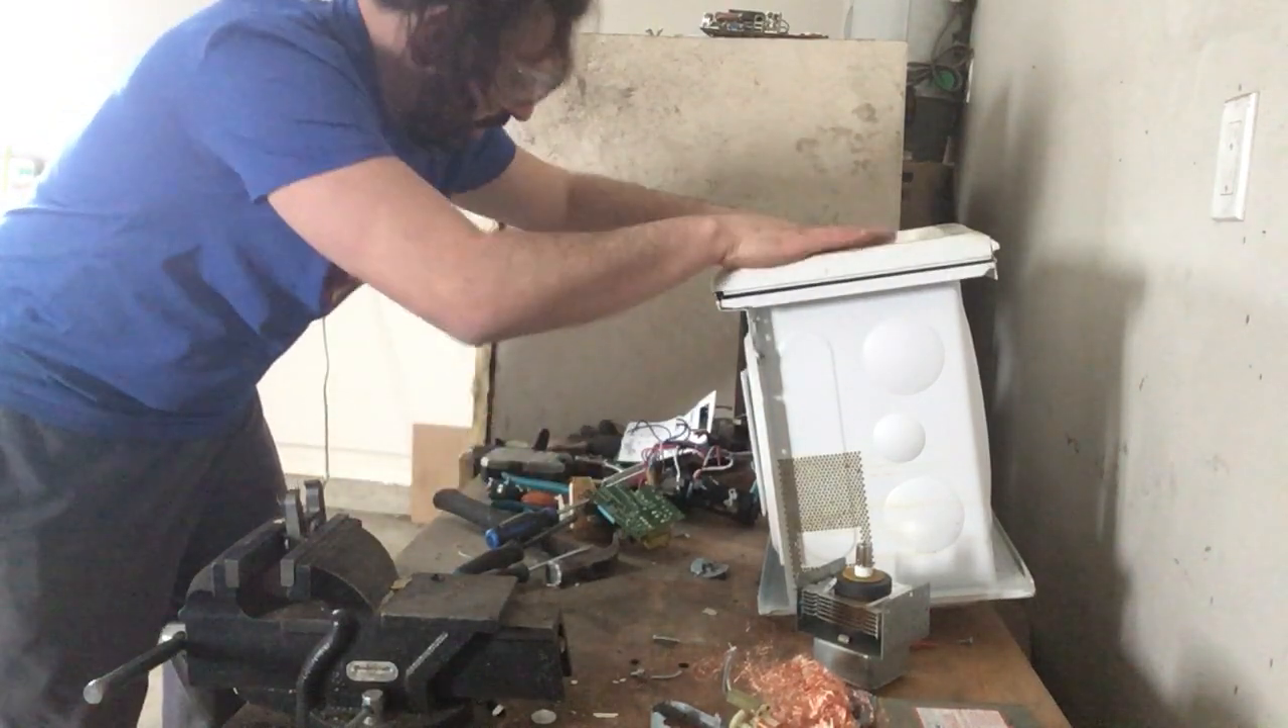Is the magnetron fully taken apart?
No.